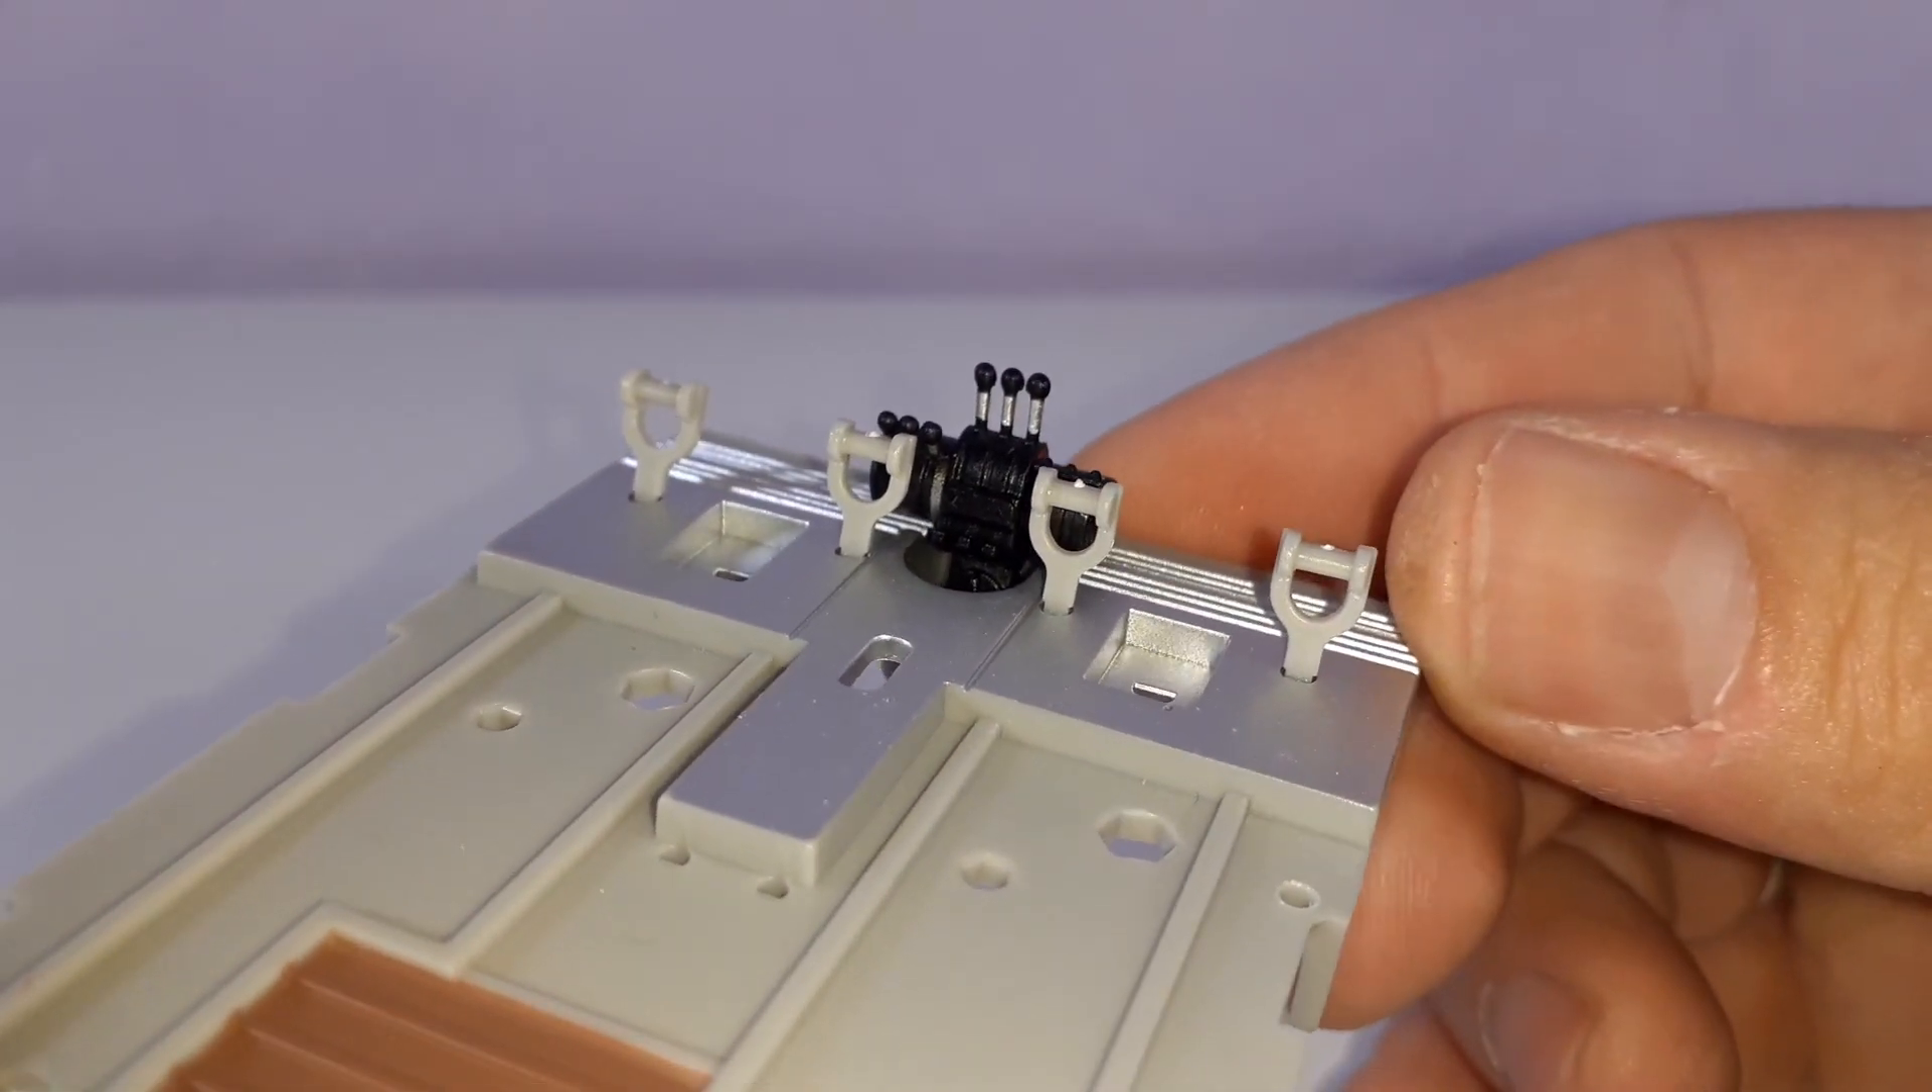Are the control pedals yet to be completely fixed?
No.